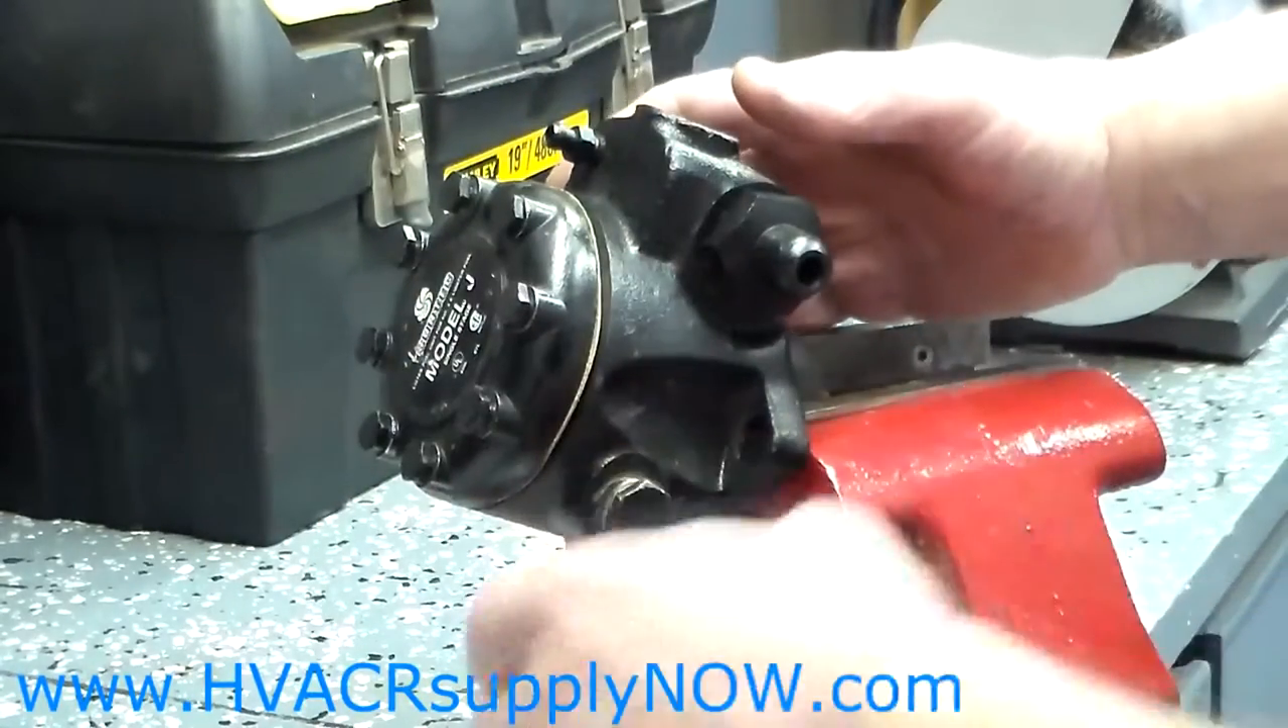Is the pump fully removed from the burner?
Yes.